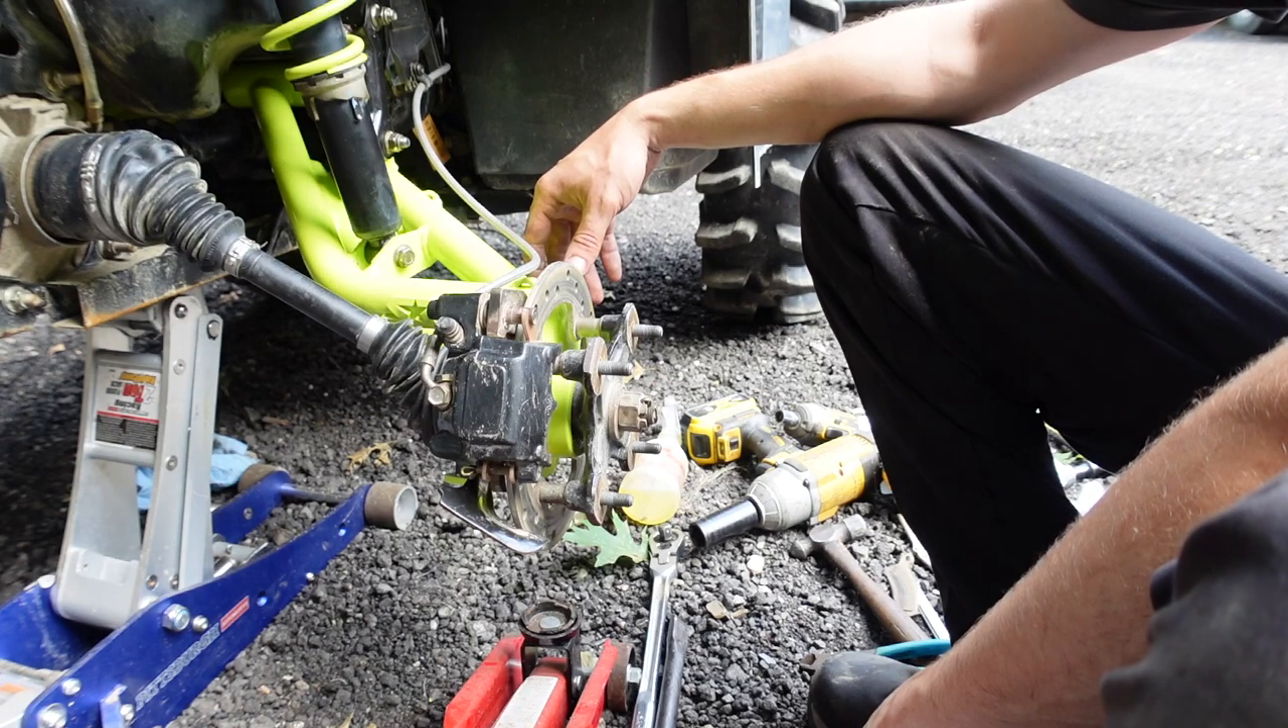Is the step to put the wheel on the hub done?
No.